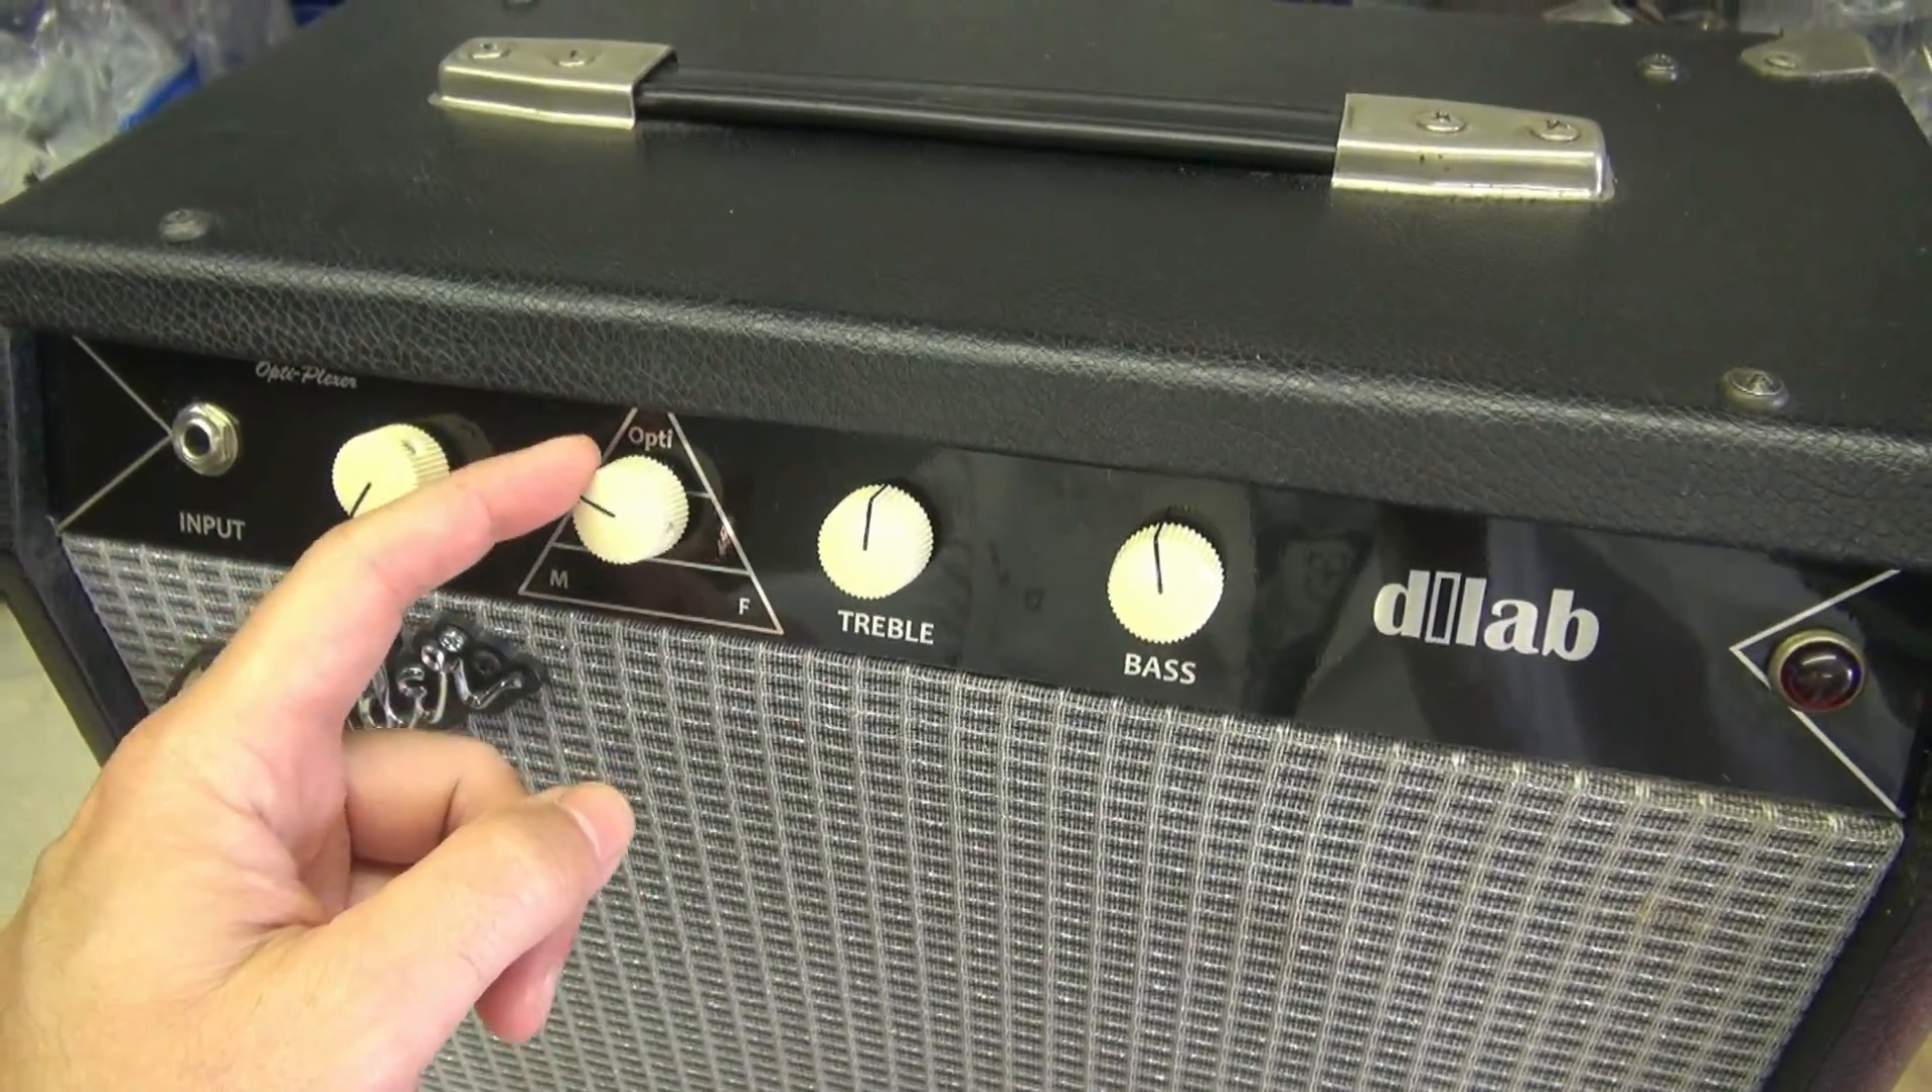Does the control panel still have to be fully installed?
No.